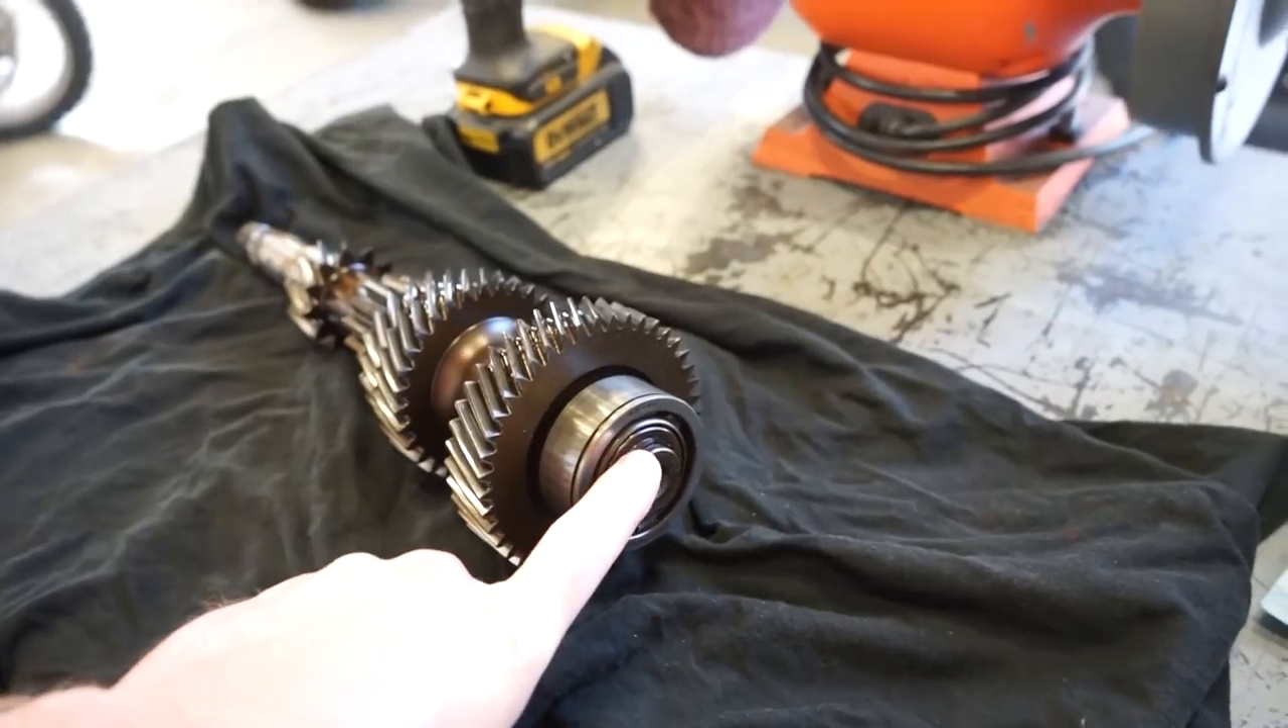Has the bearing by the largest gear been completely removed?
No.